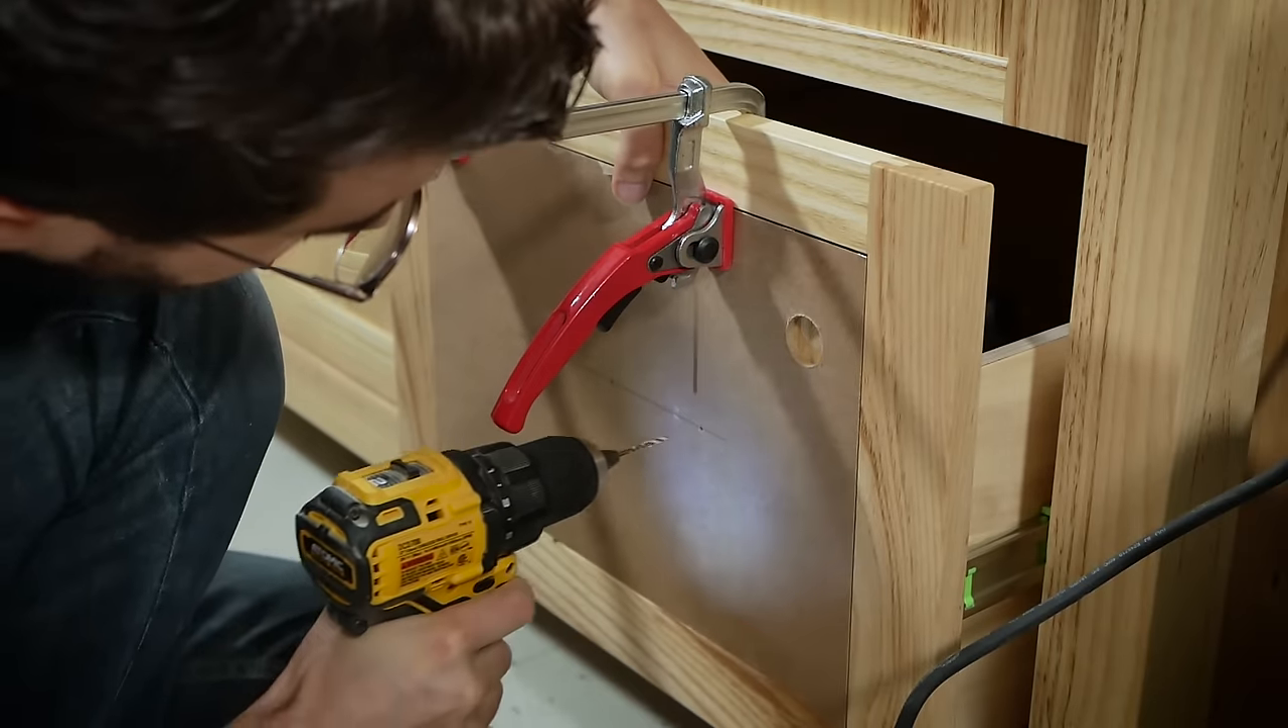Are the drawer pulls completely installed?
No.